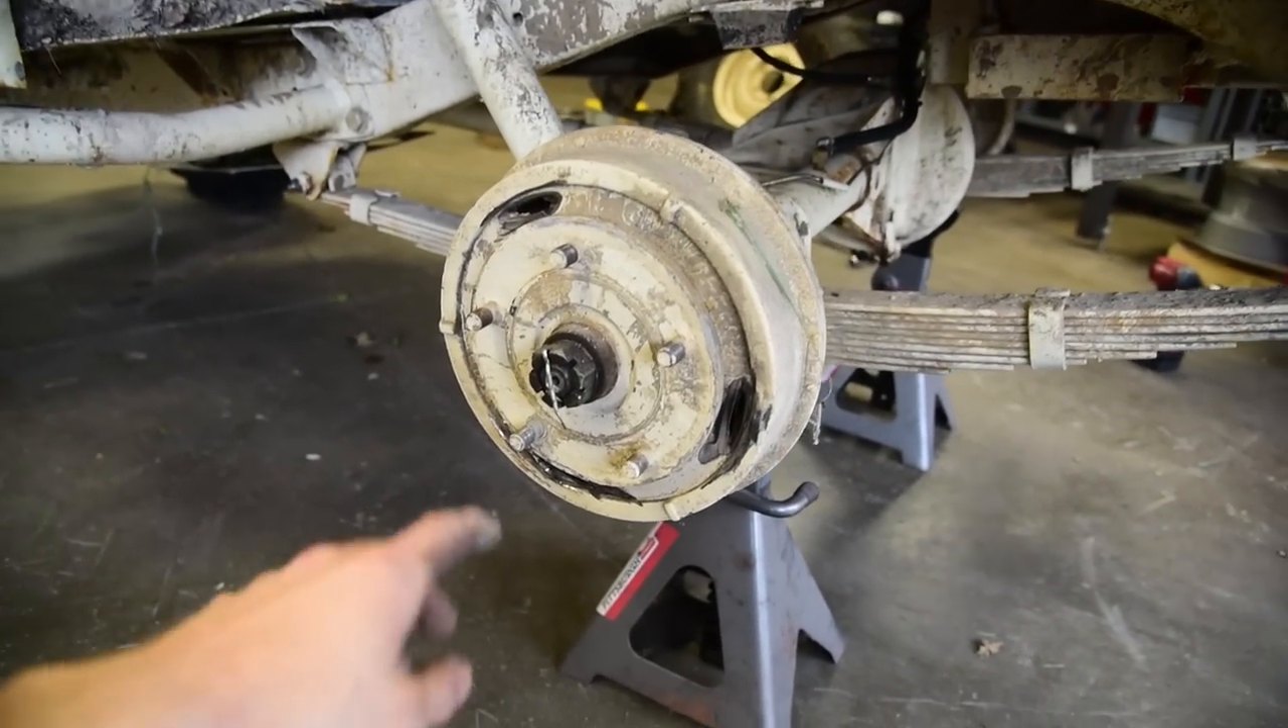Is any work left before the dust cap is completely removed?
No.